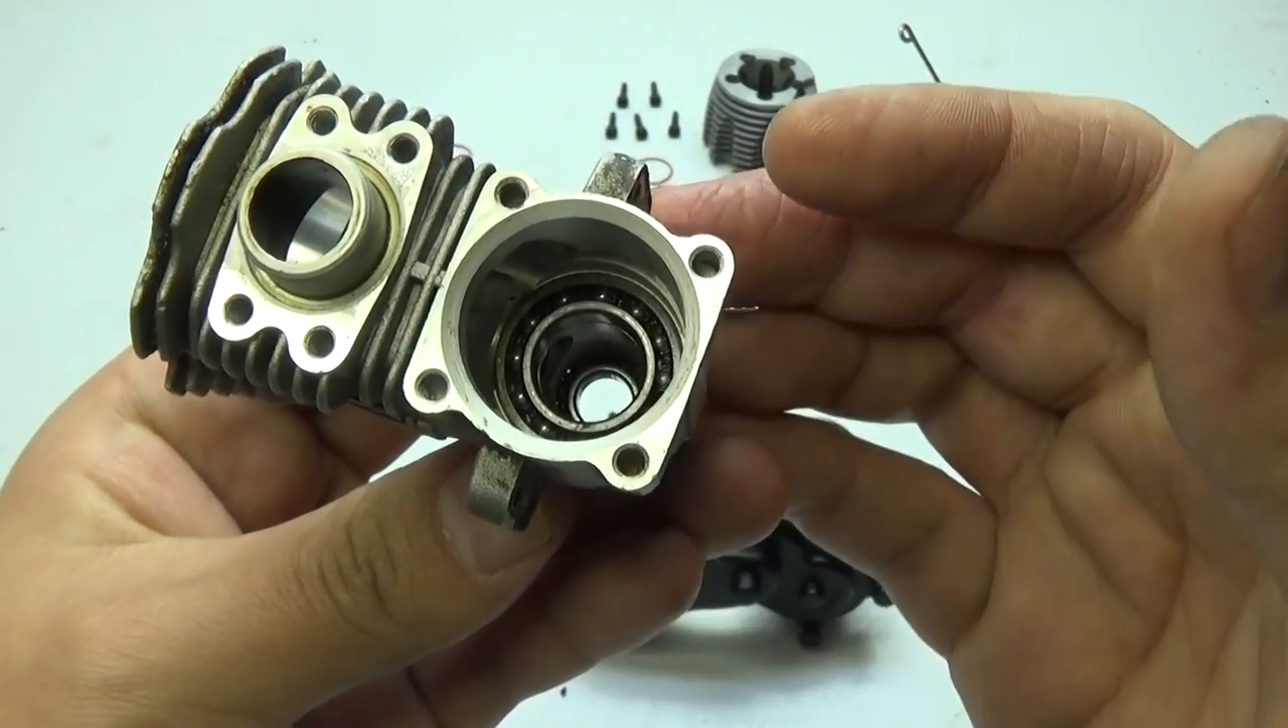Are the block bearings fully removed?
No.